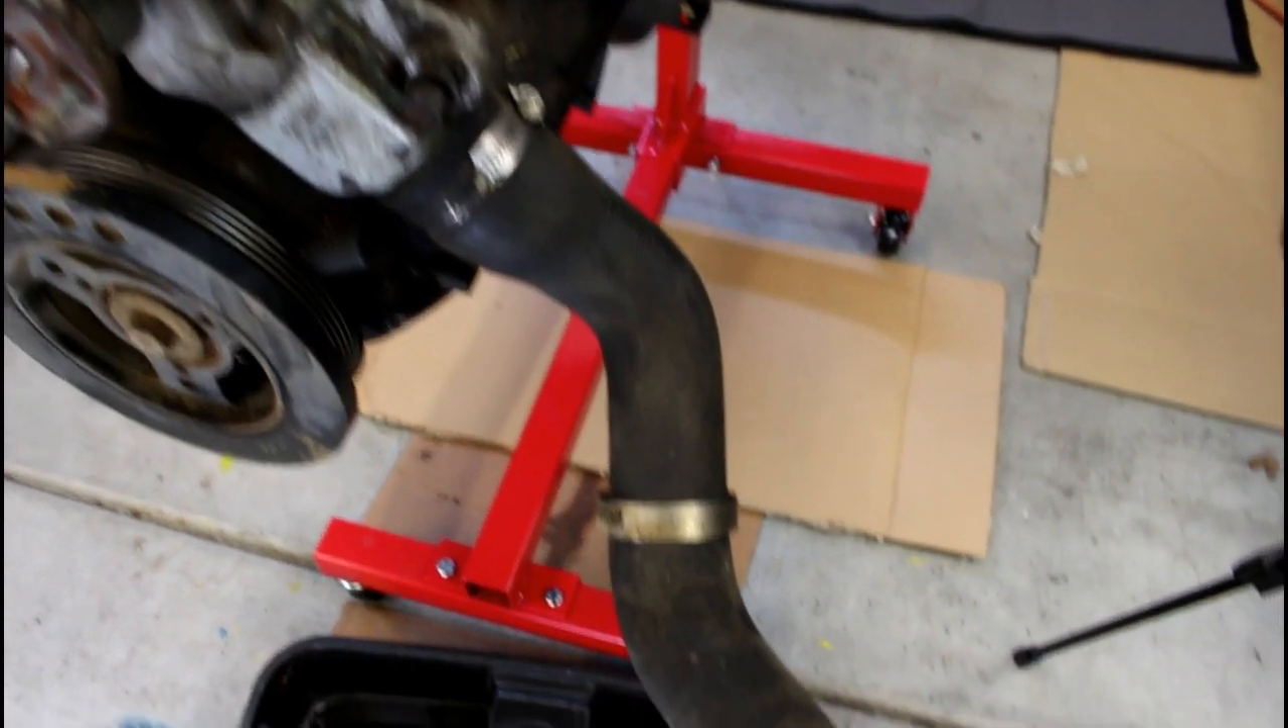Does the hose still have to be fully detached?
Yes.